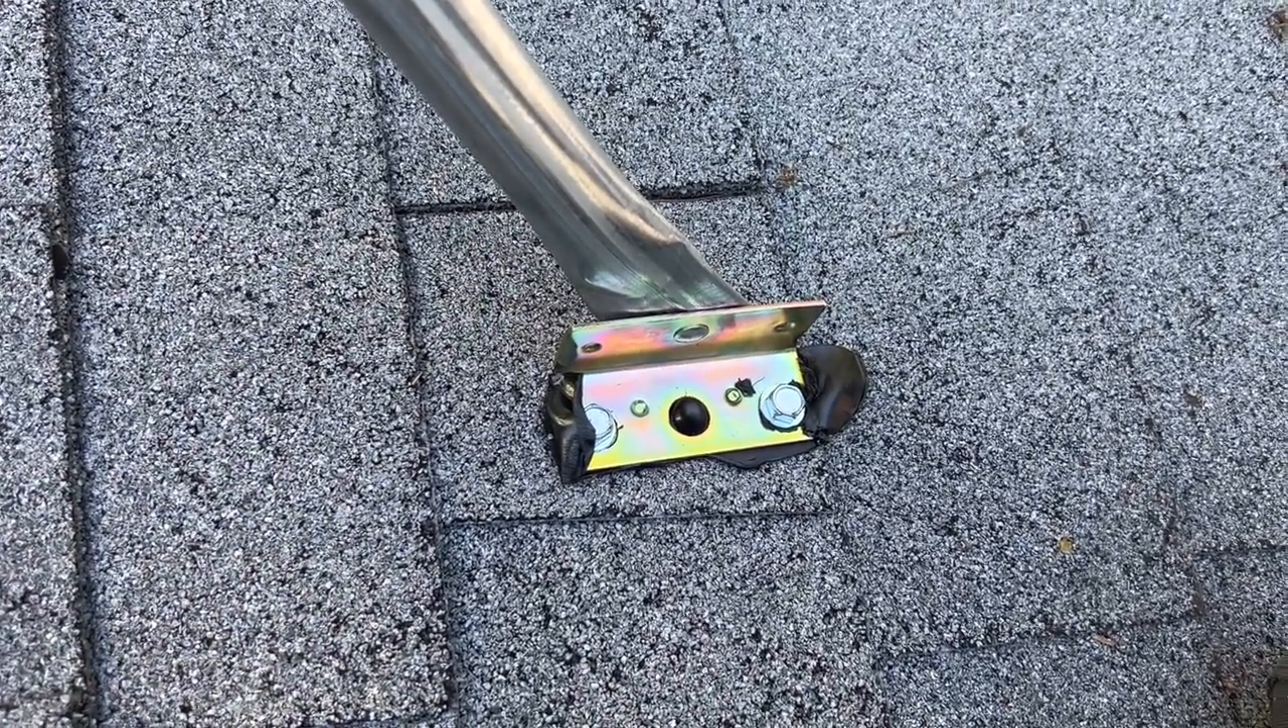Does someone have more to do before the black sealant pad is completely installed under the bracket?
No.